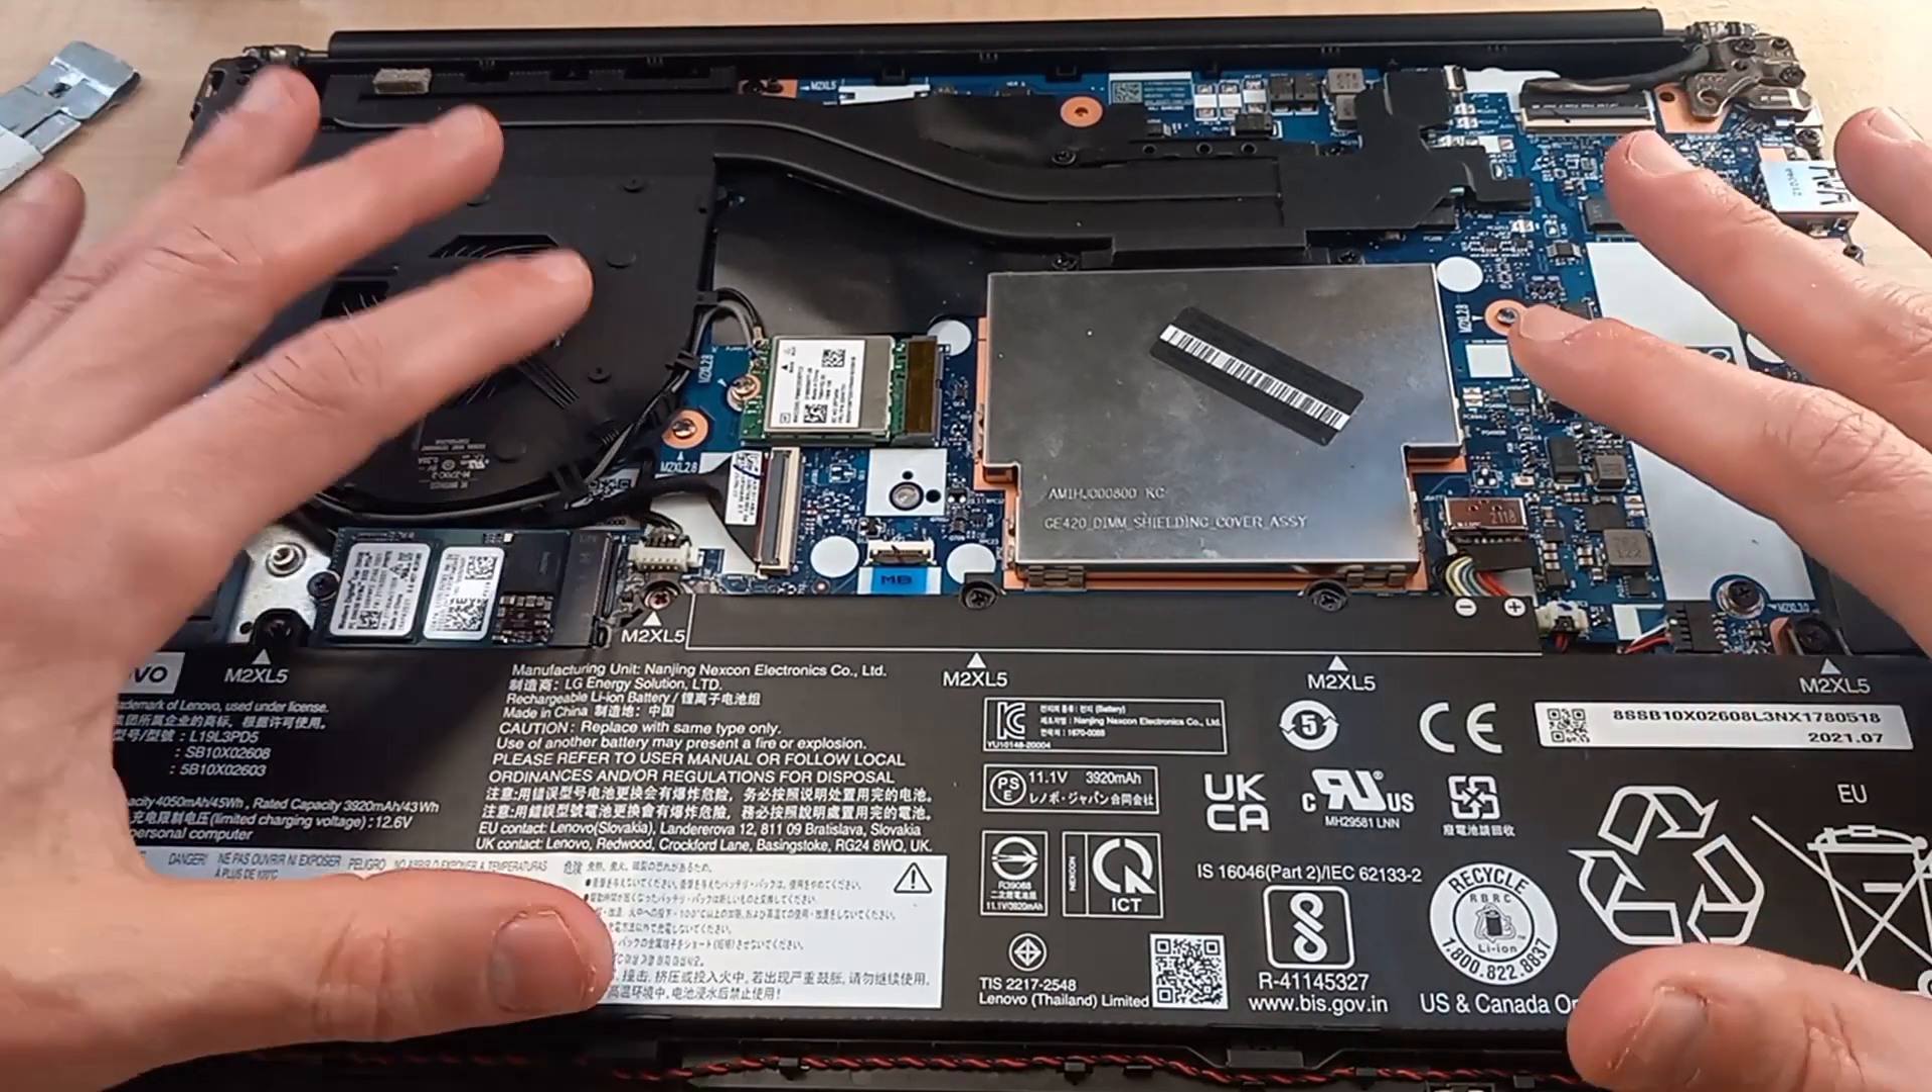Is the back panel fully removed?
Yes.